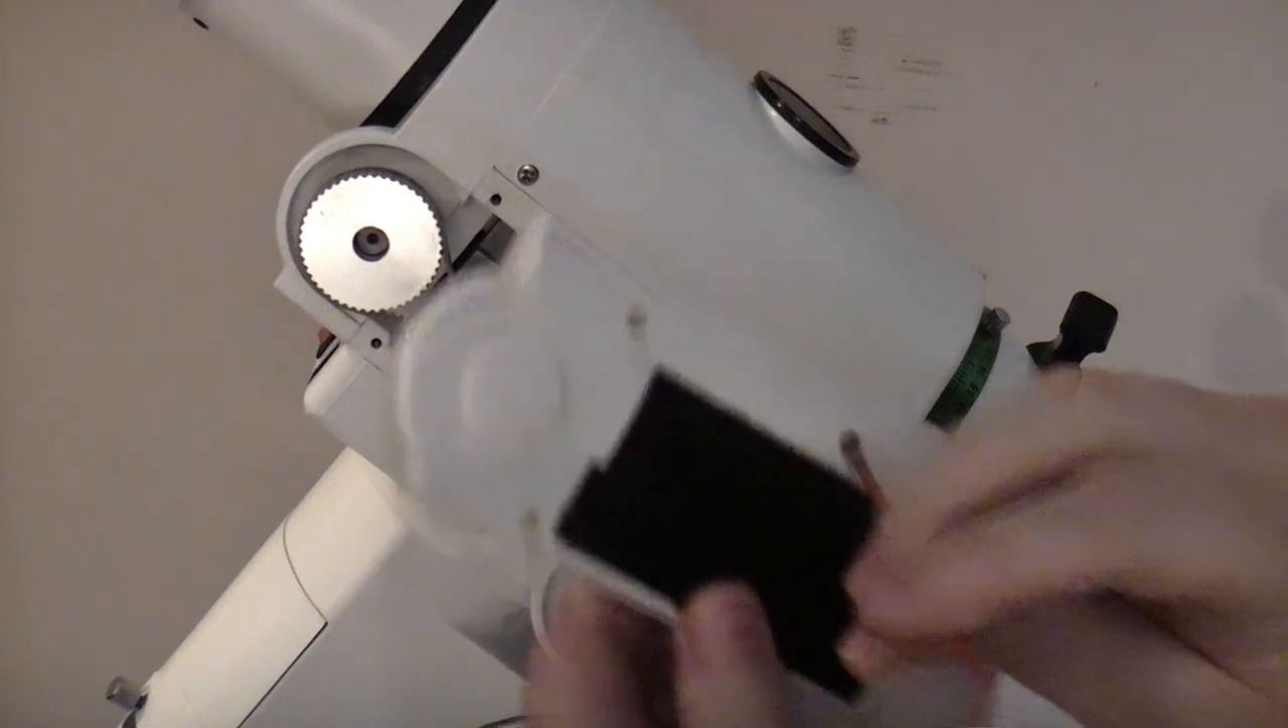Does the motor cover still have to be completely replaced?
Yes.